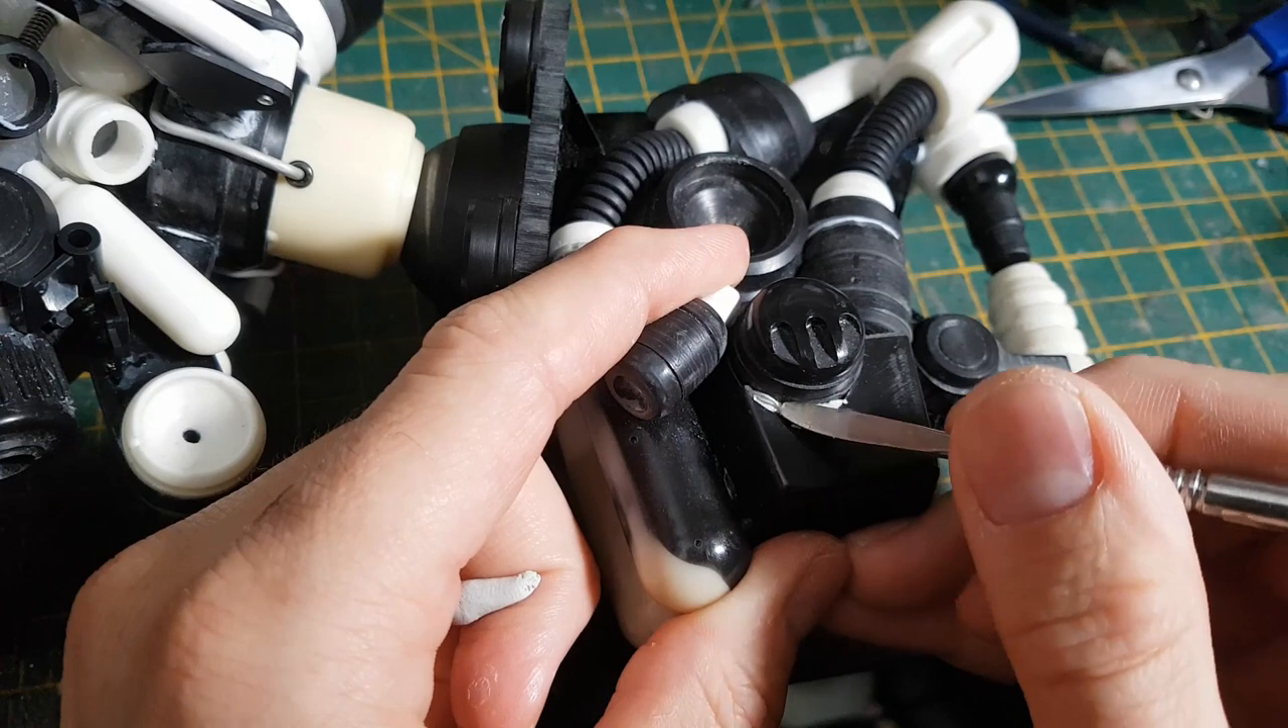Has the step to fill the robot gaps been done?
No.